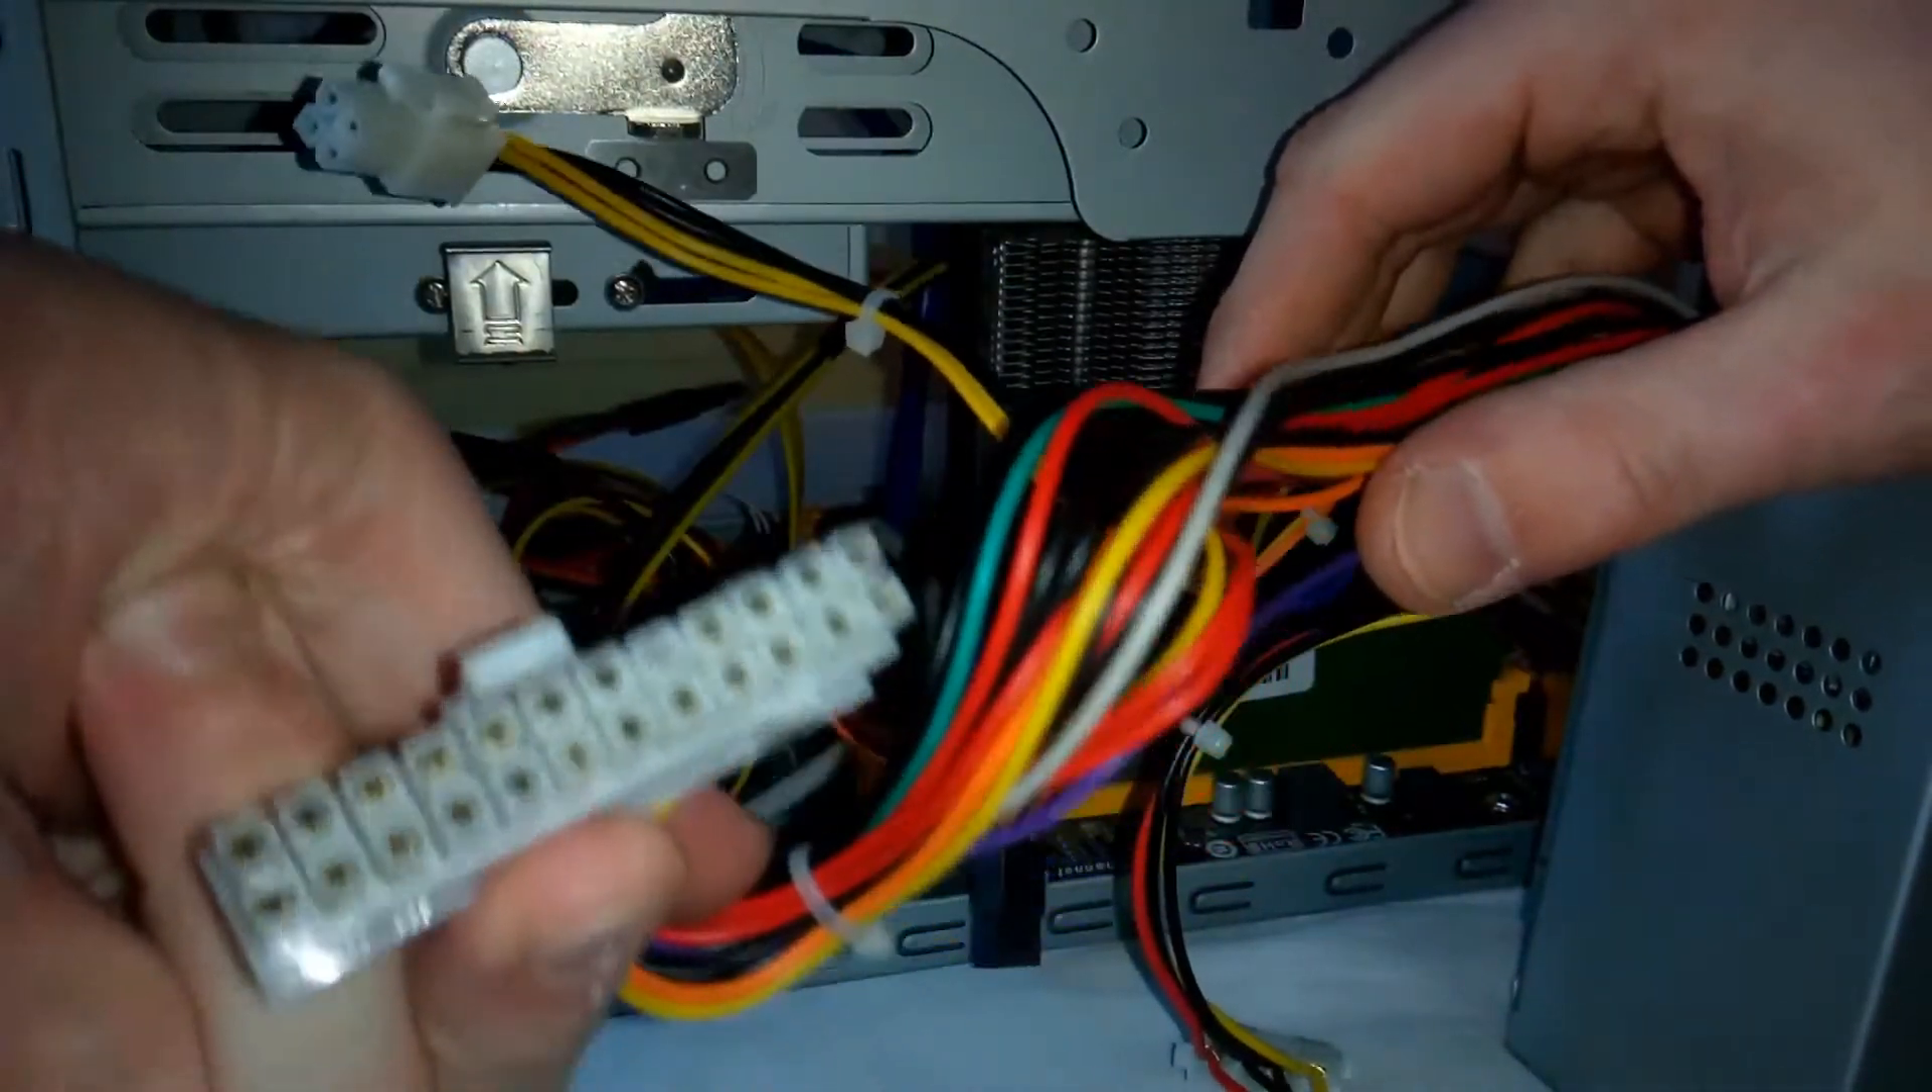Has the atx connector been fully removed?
Yes.